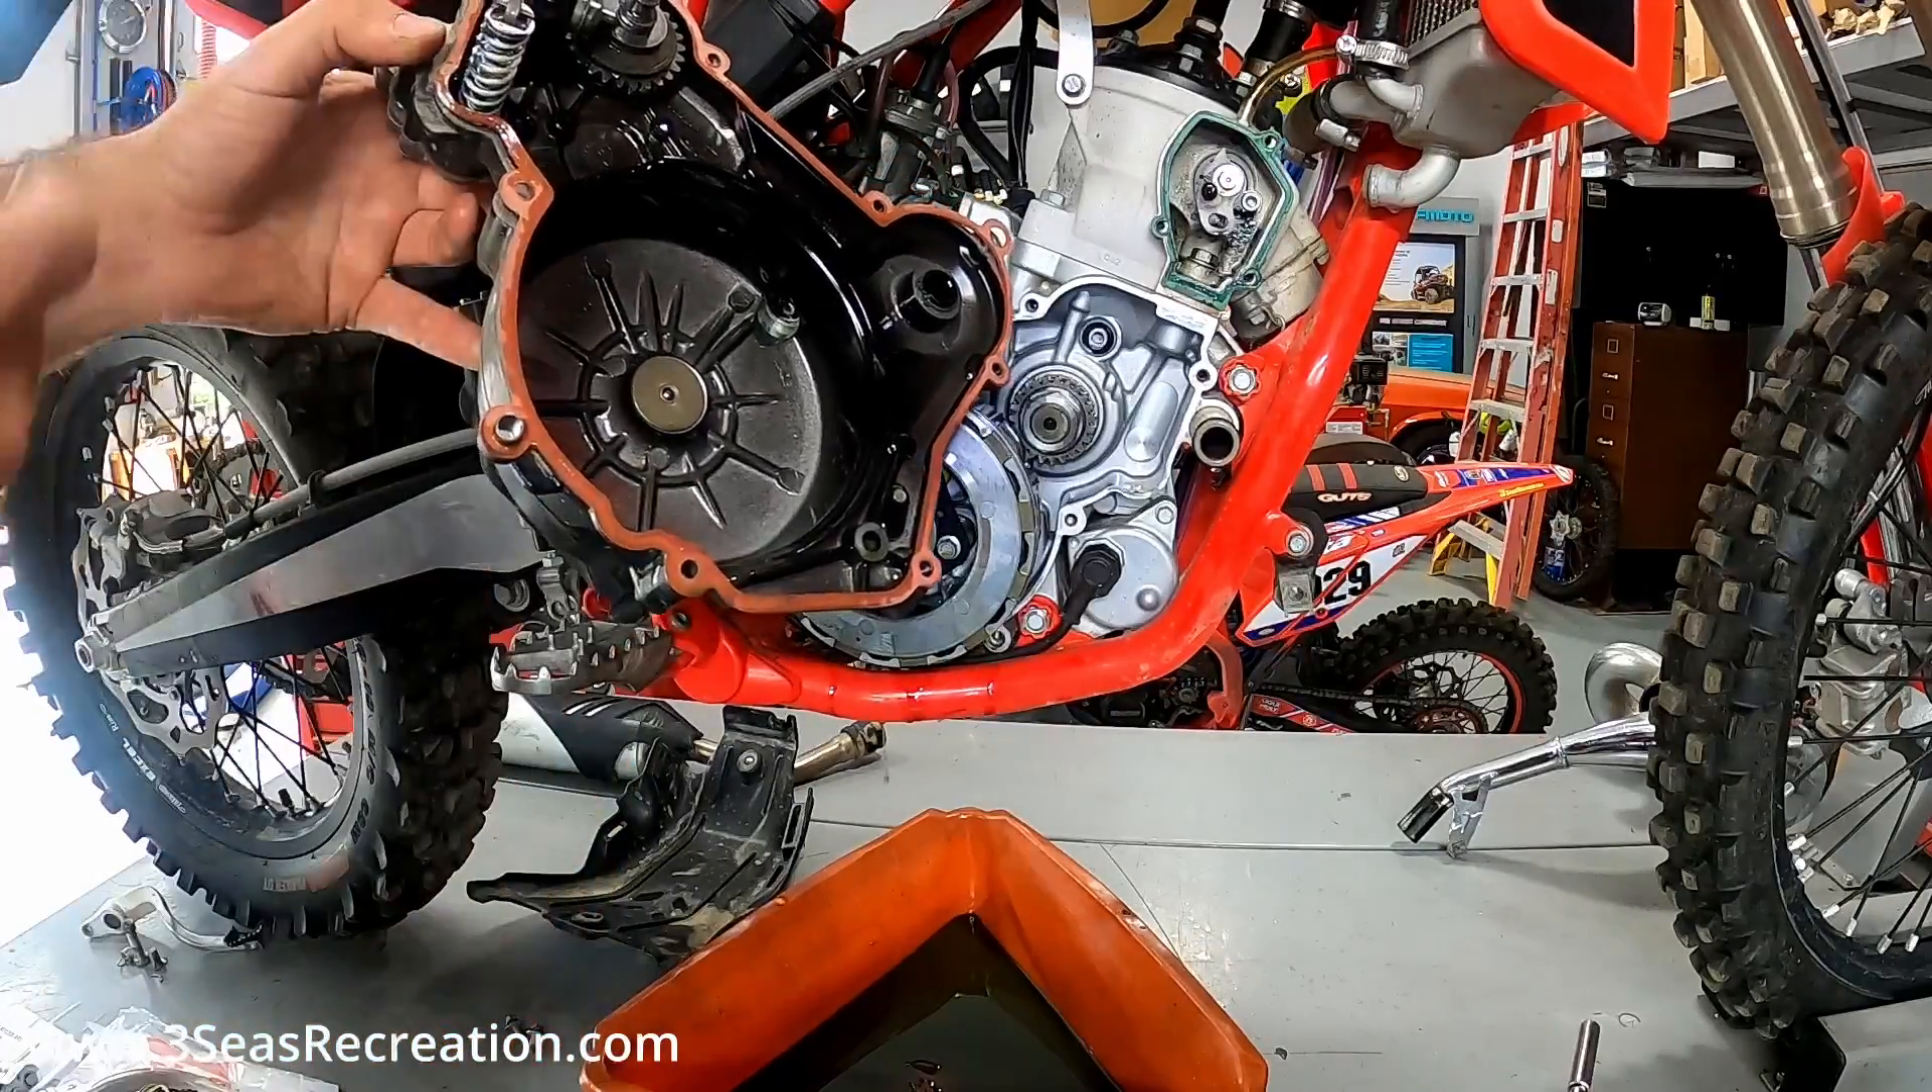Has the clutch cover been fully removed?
Yes.